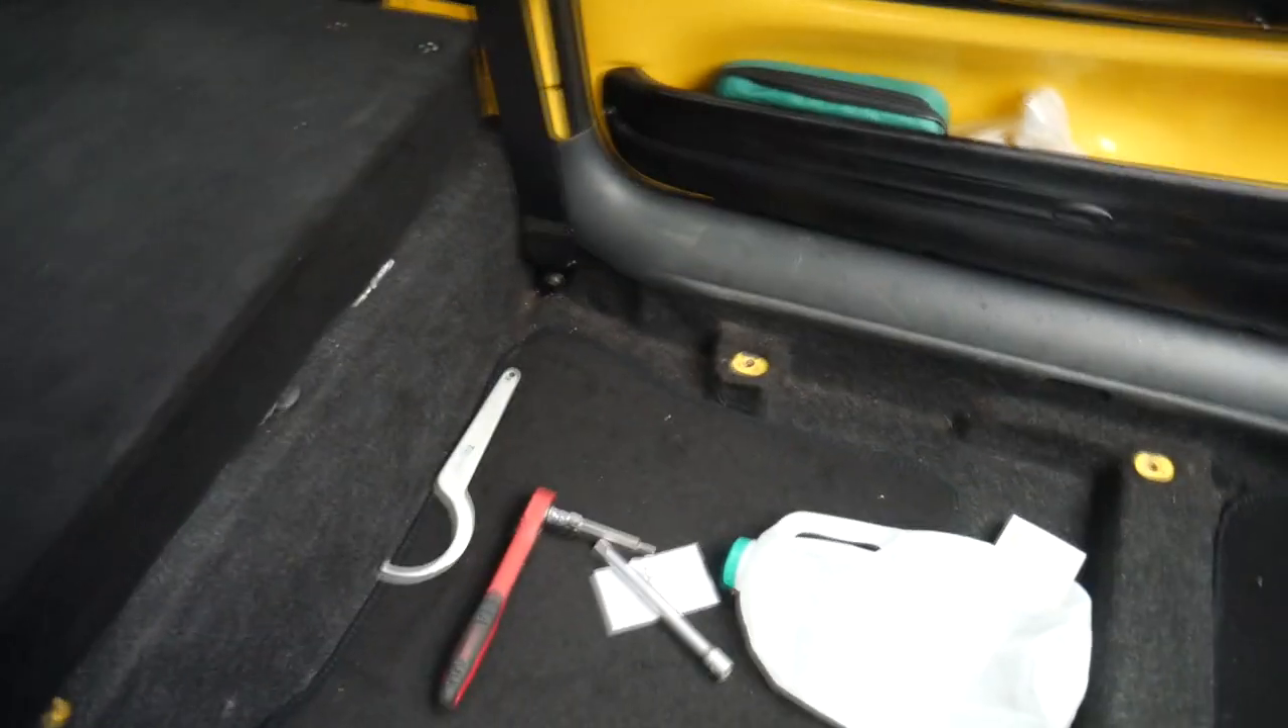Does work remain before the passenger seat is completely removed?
No.